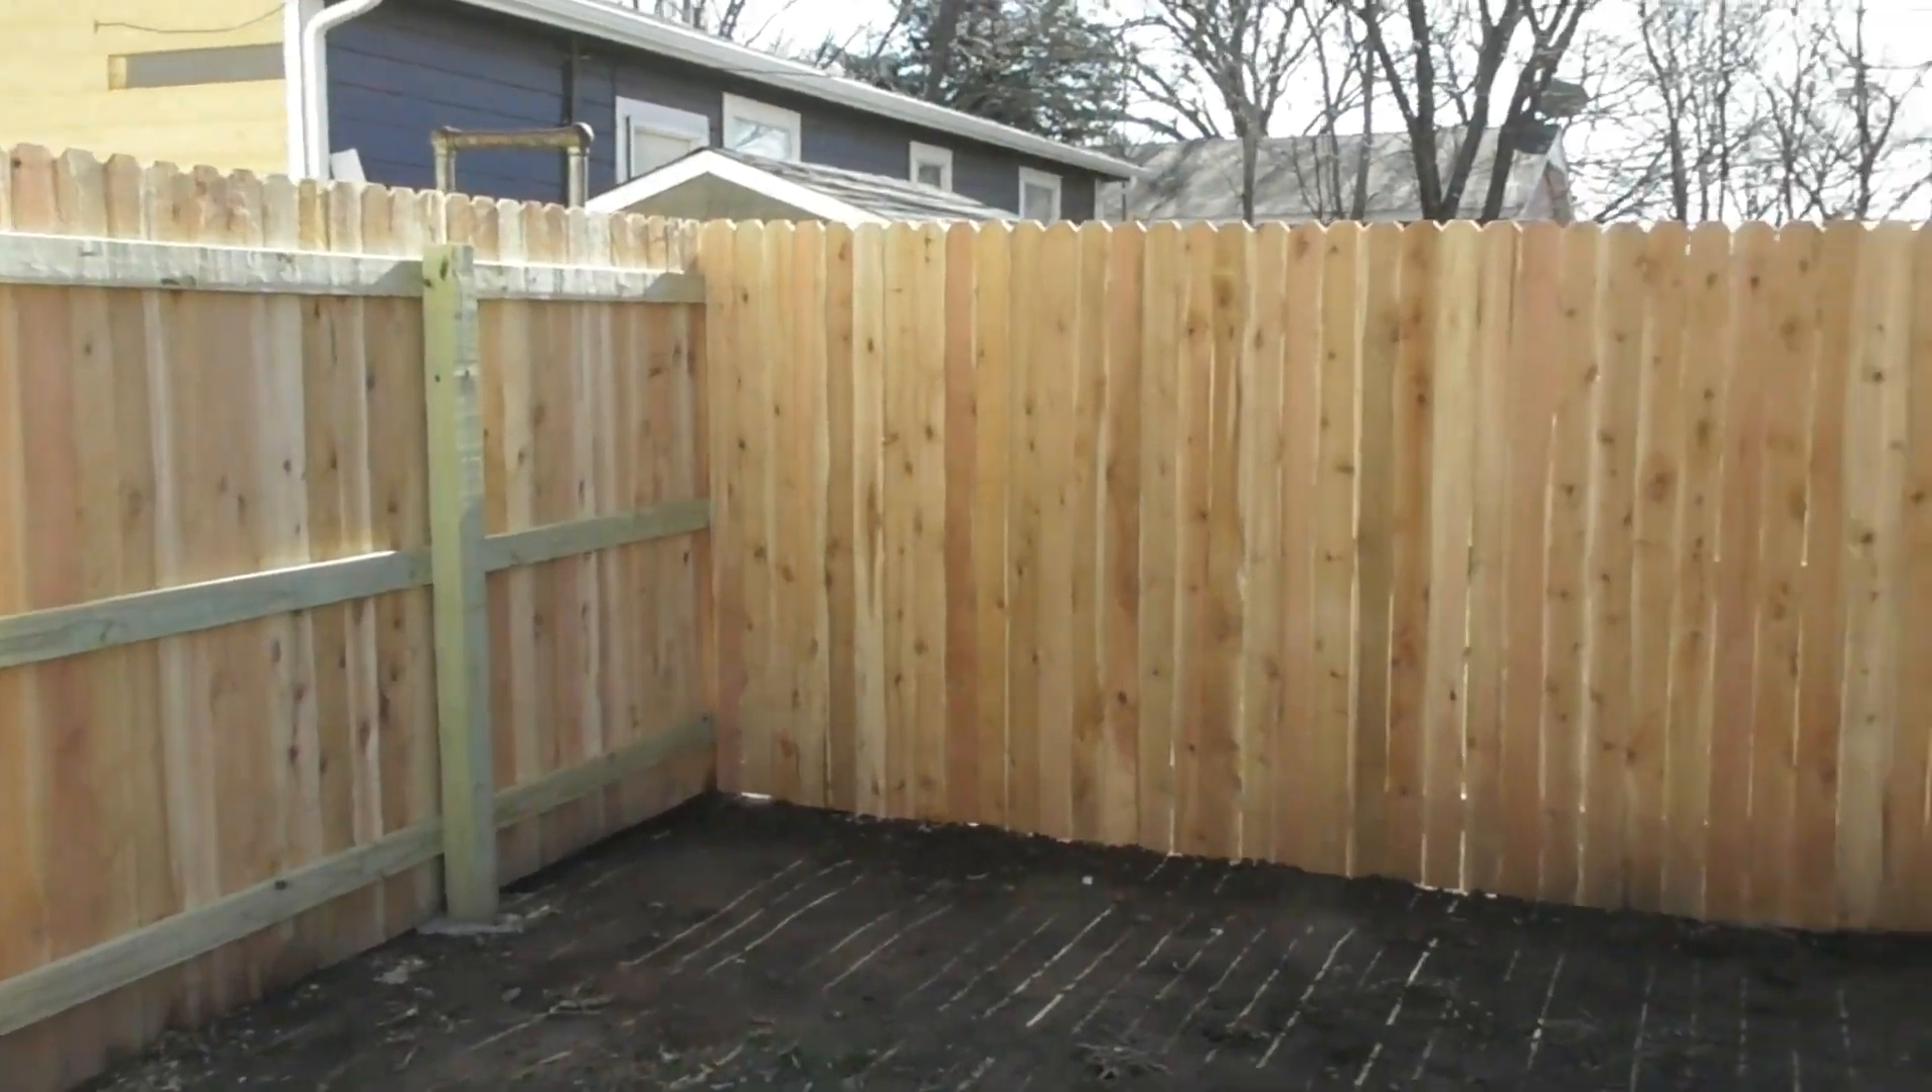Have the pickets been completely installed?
Yes.